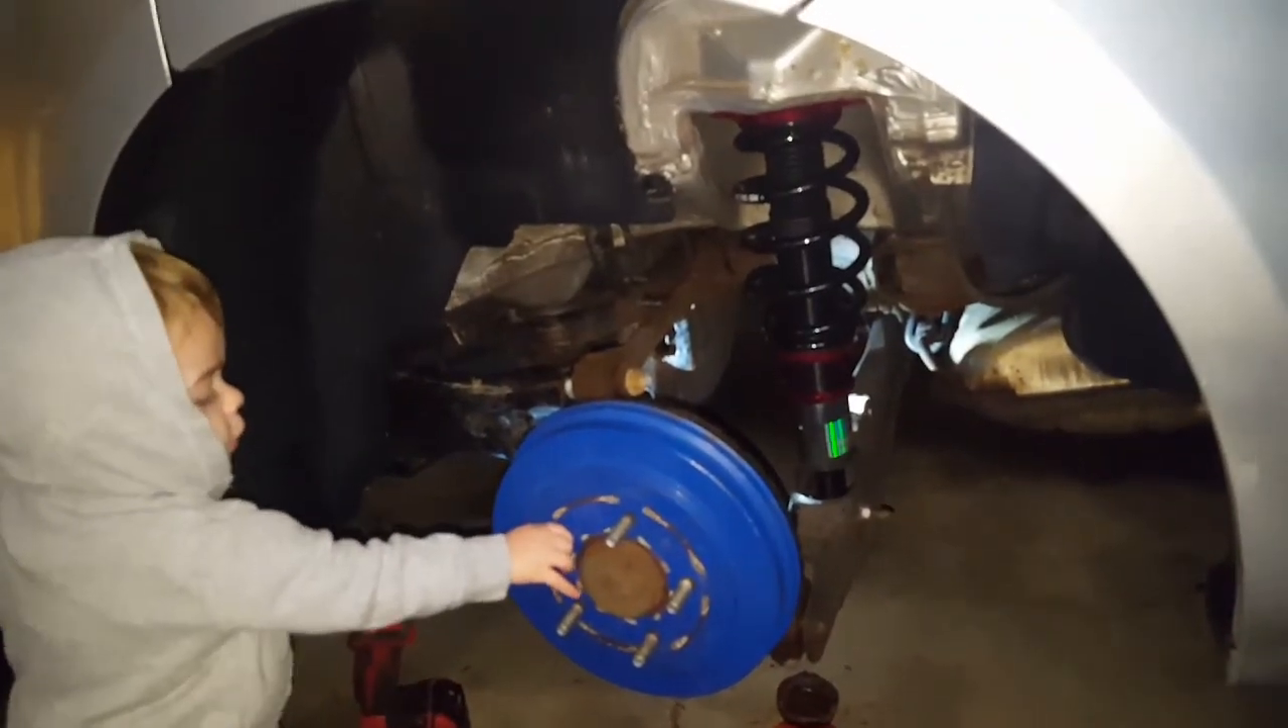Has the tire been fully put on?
No.